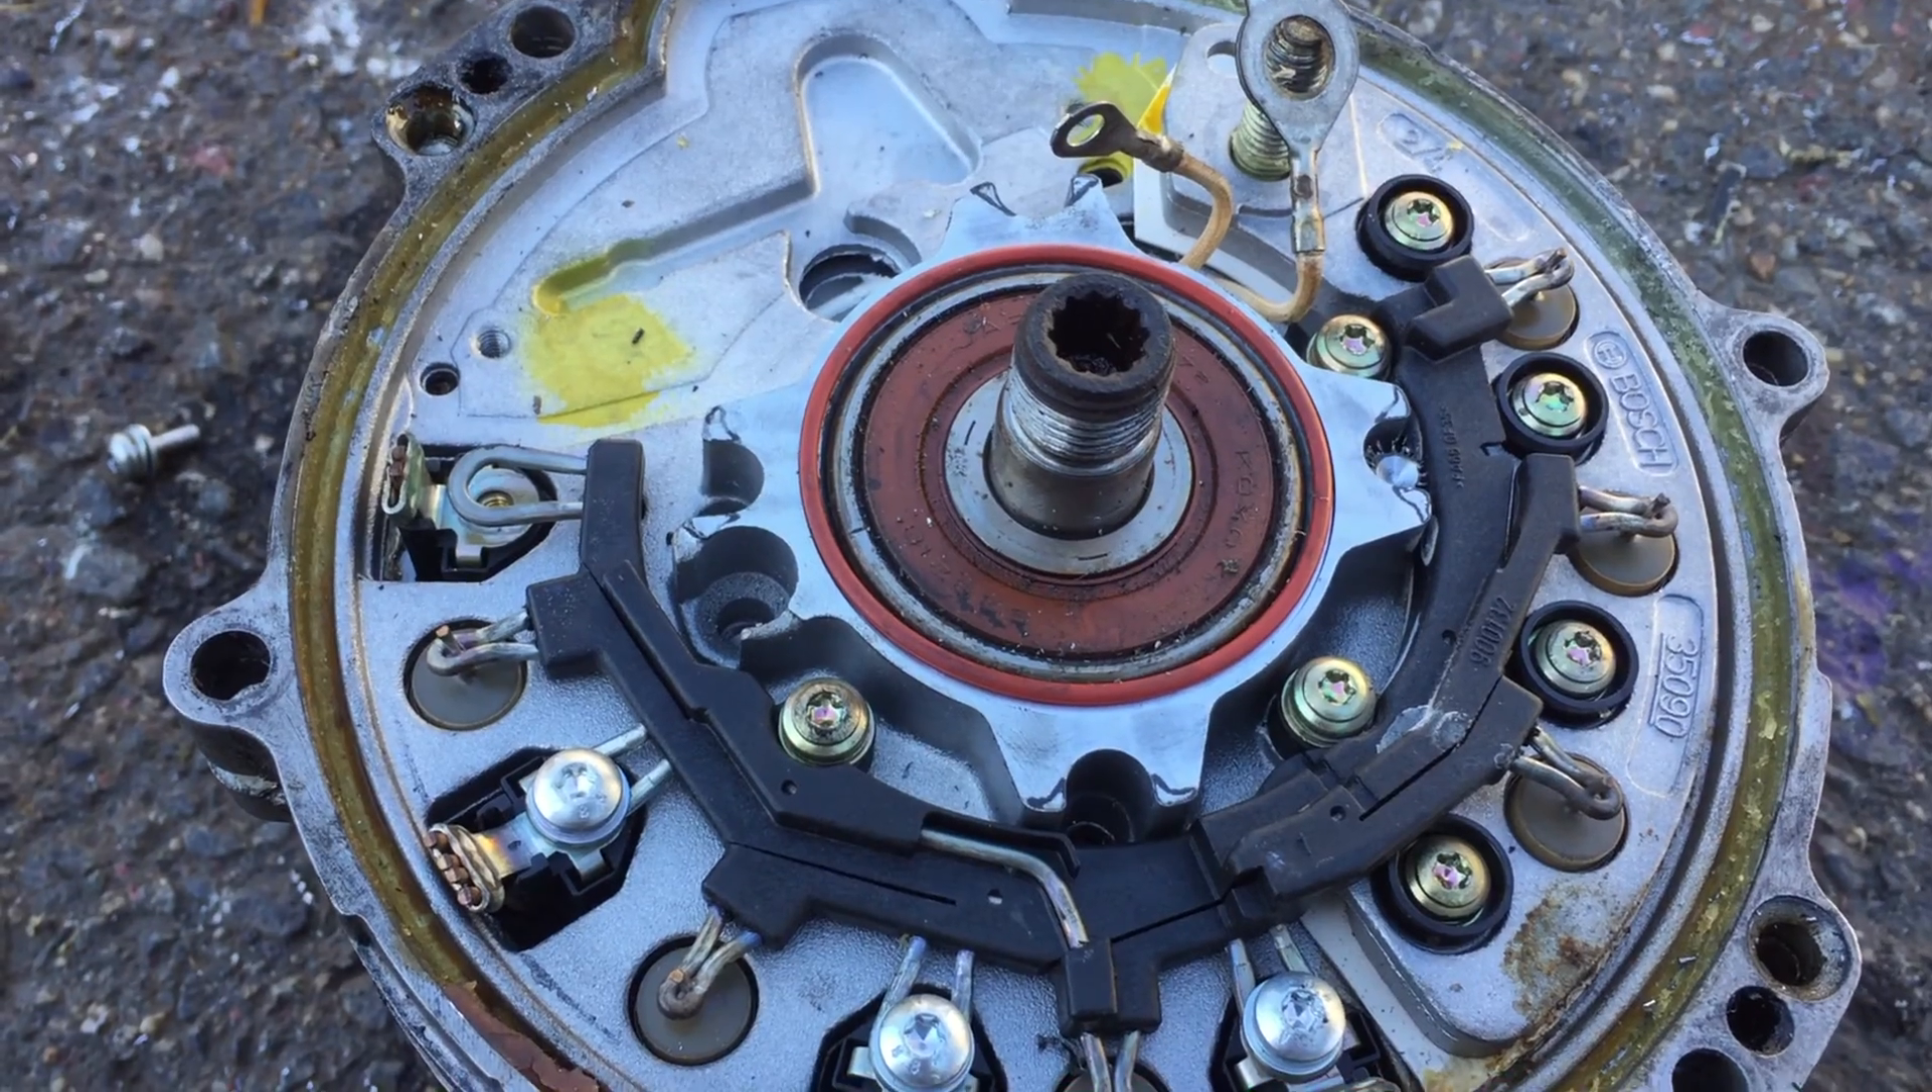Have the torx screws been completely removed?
No.